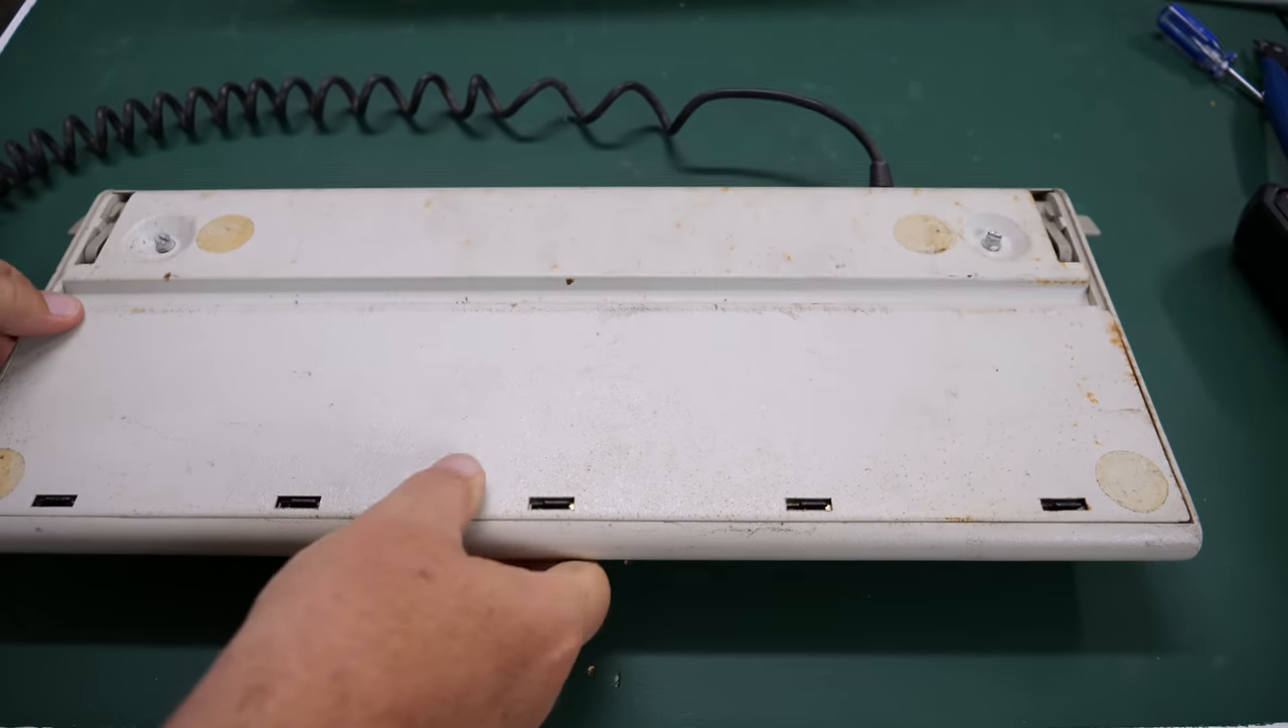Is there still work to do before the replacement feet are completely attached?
Yes.